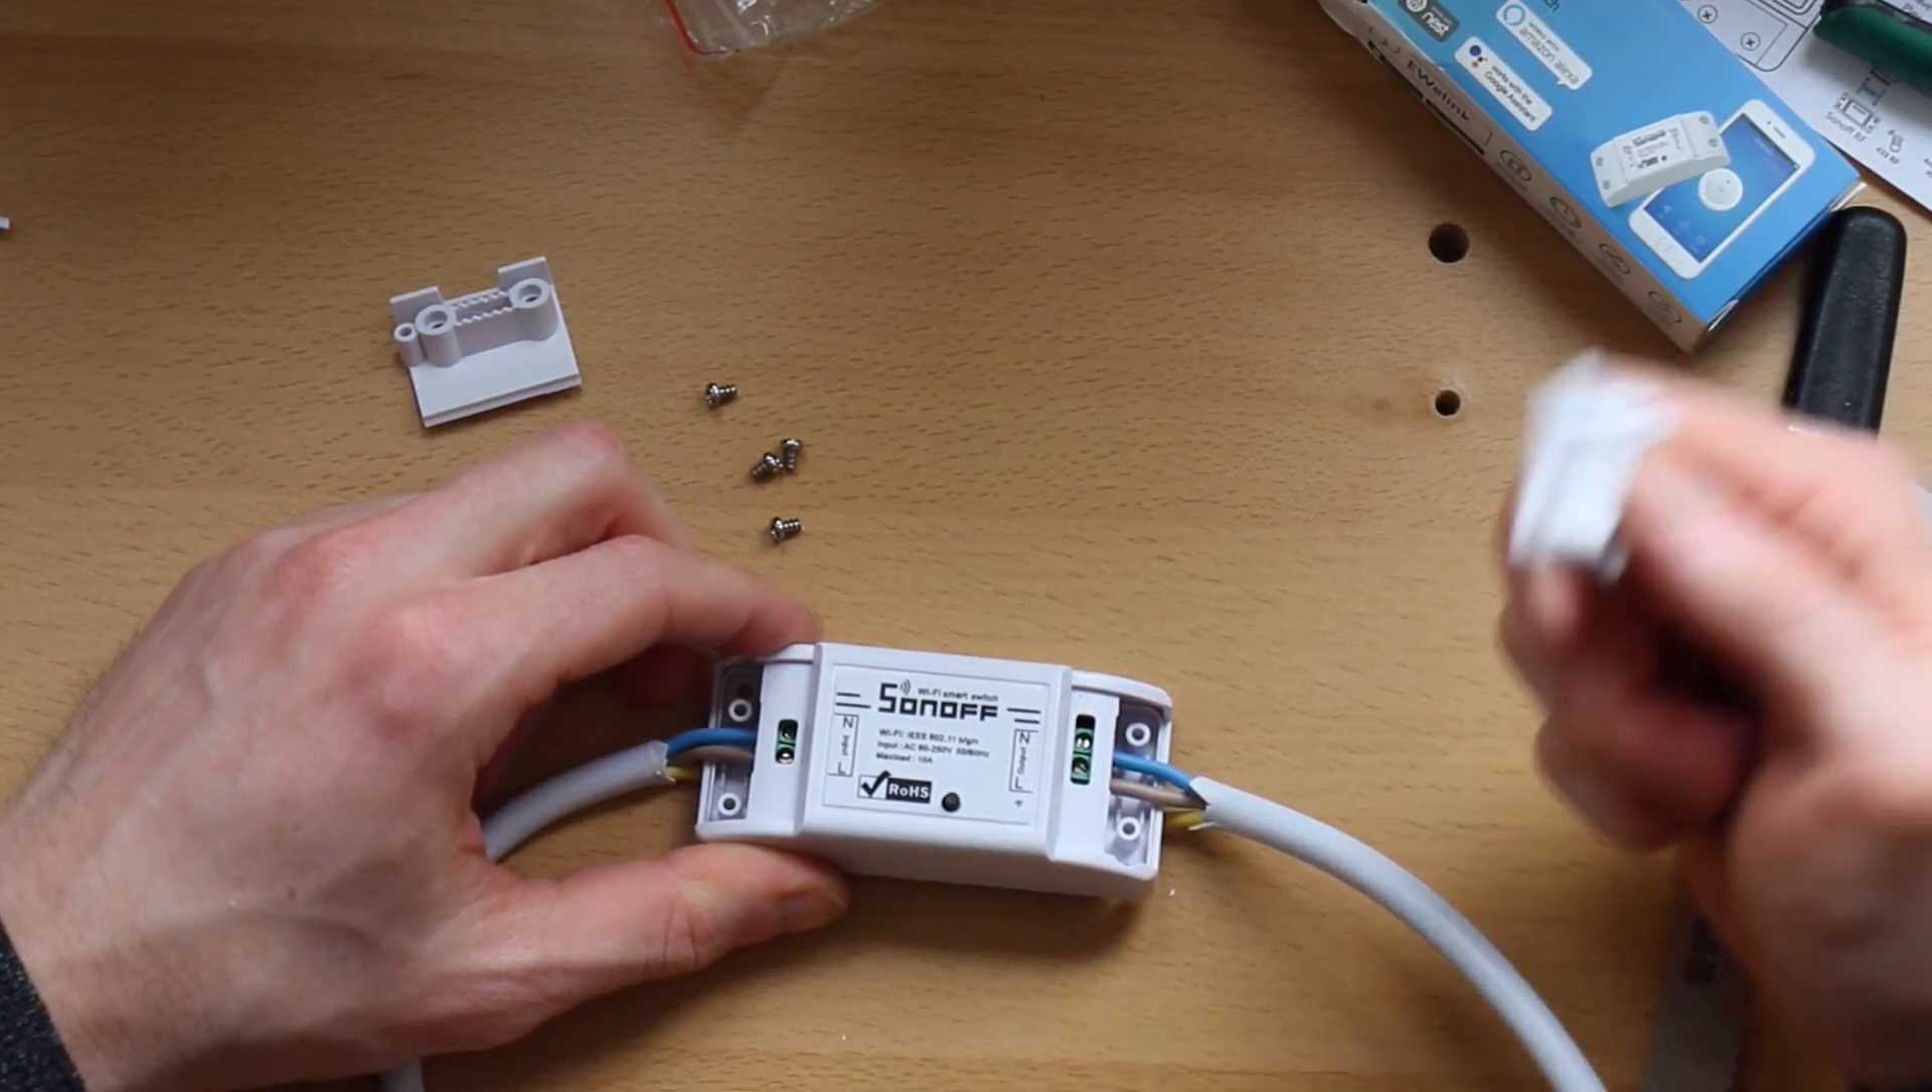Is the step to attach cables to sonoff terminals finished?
Yes.